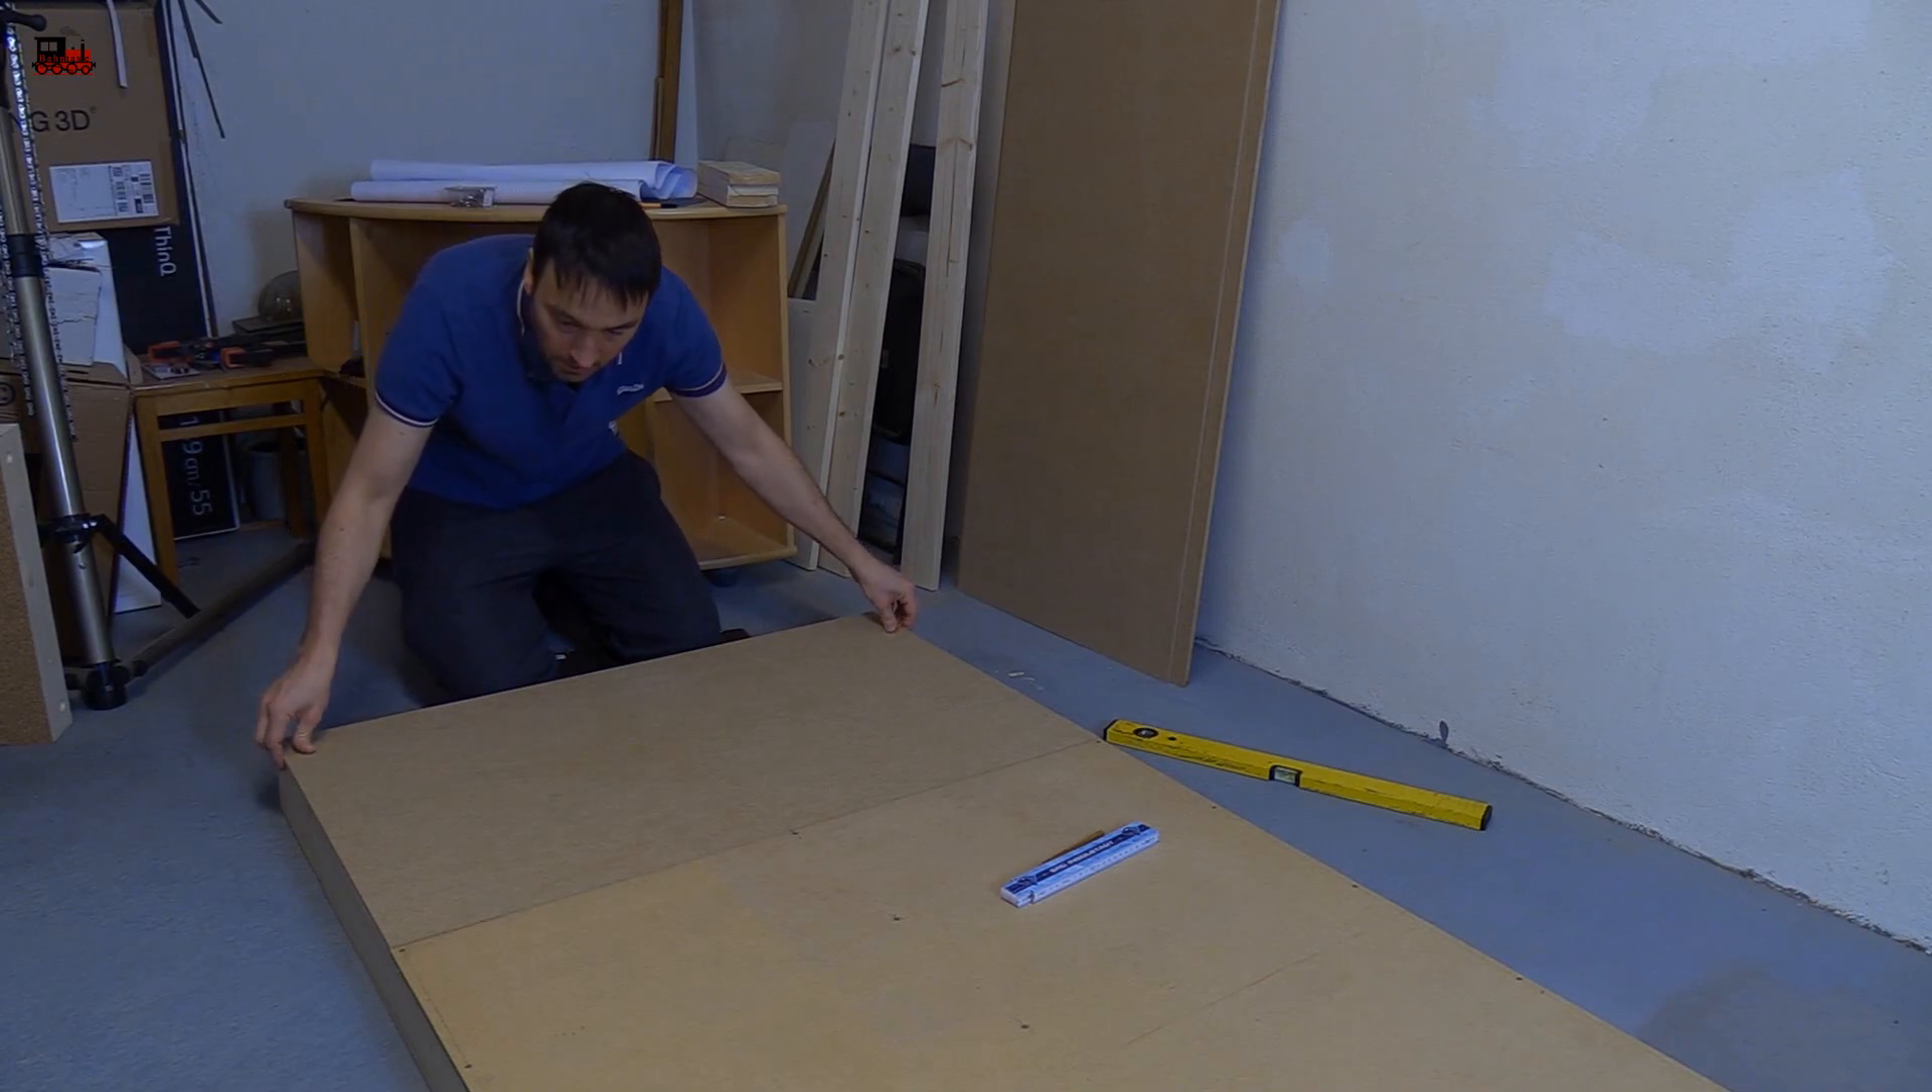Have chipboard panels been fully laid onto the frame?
Yes.